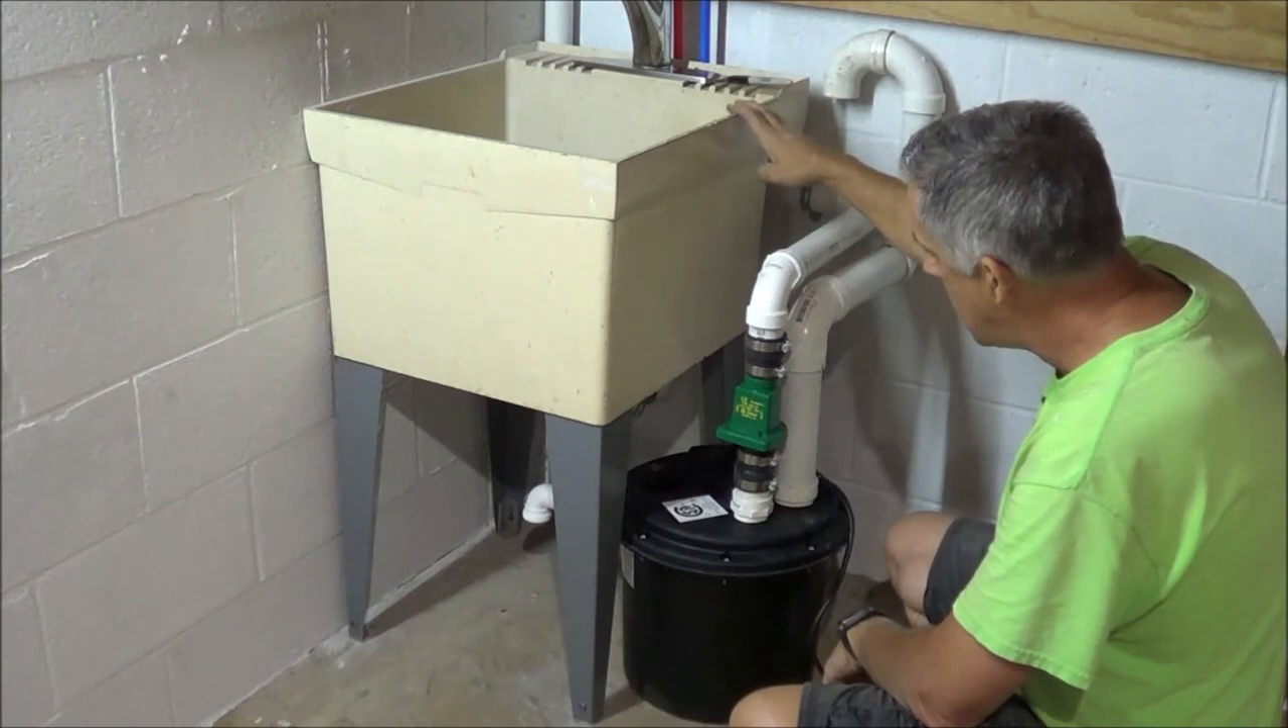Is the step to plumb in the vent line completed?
Yes.